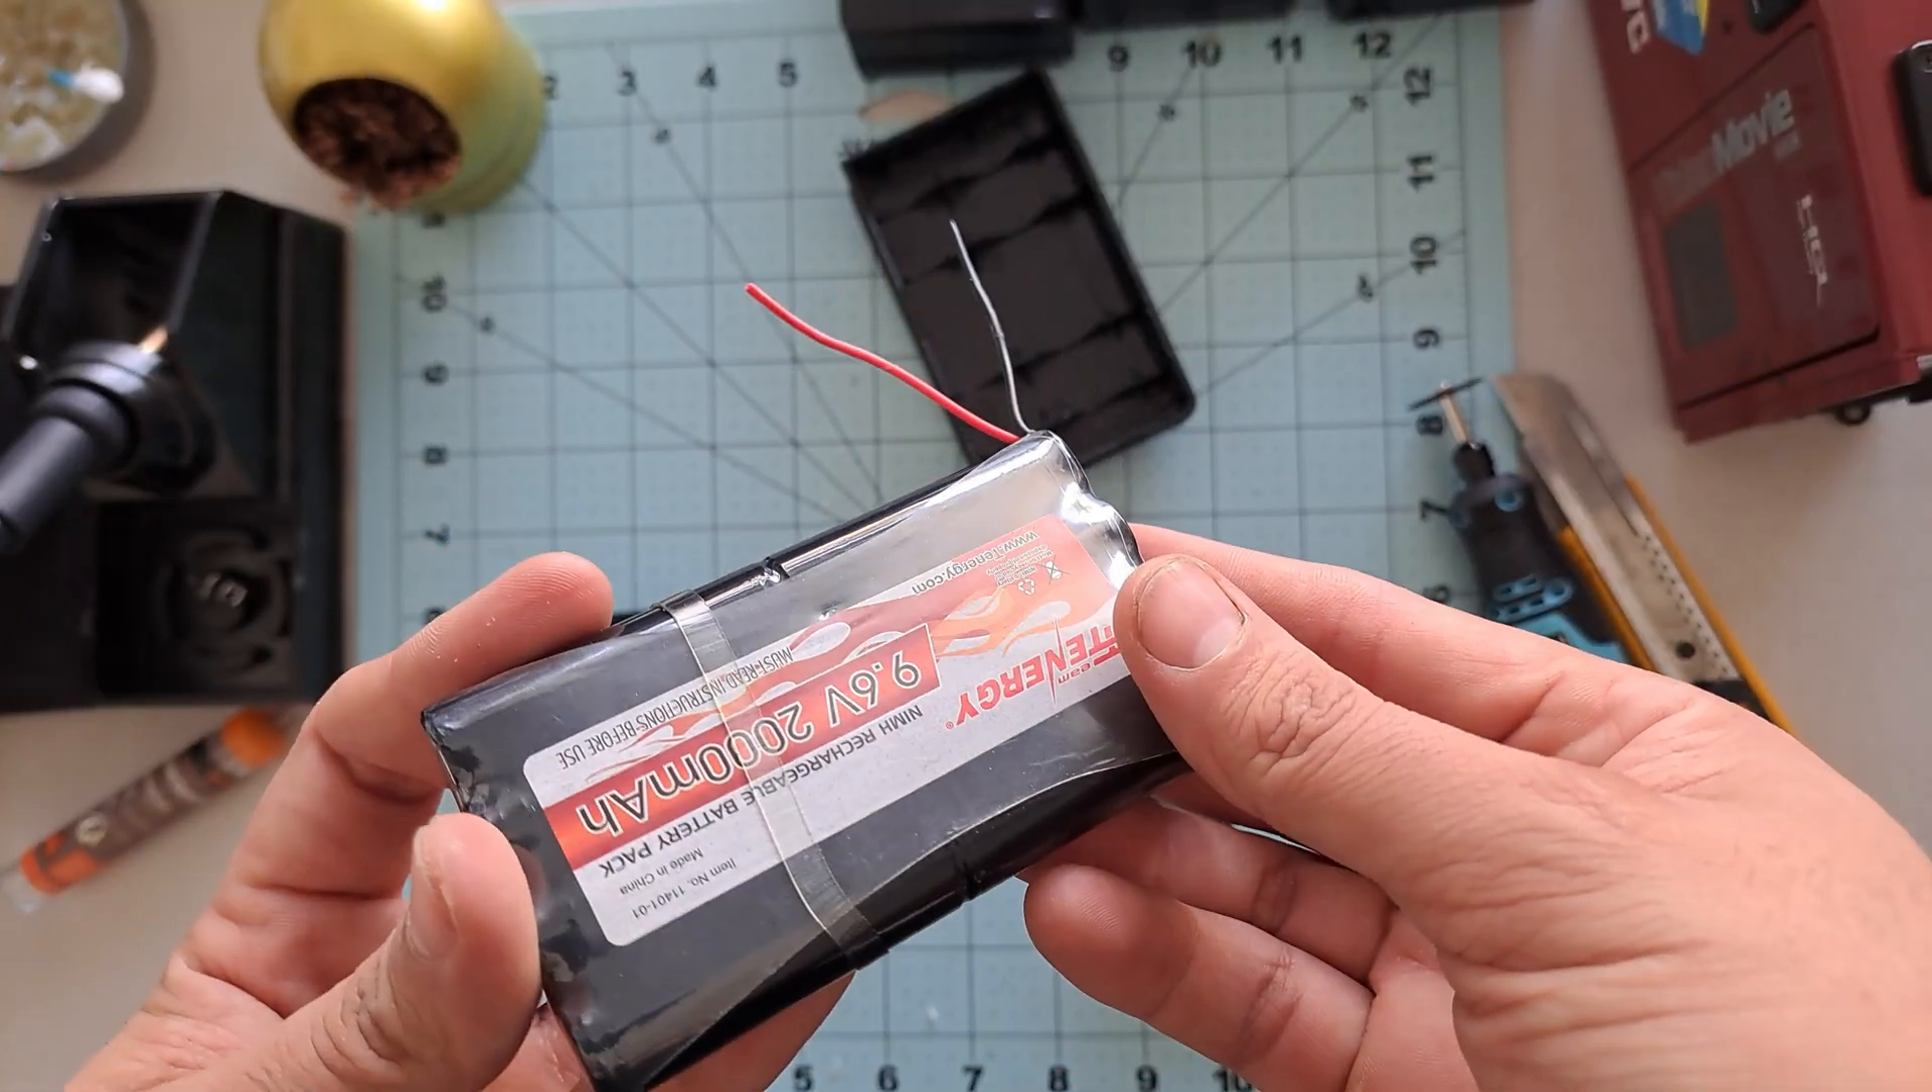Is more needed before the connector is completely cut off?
No.